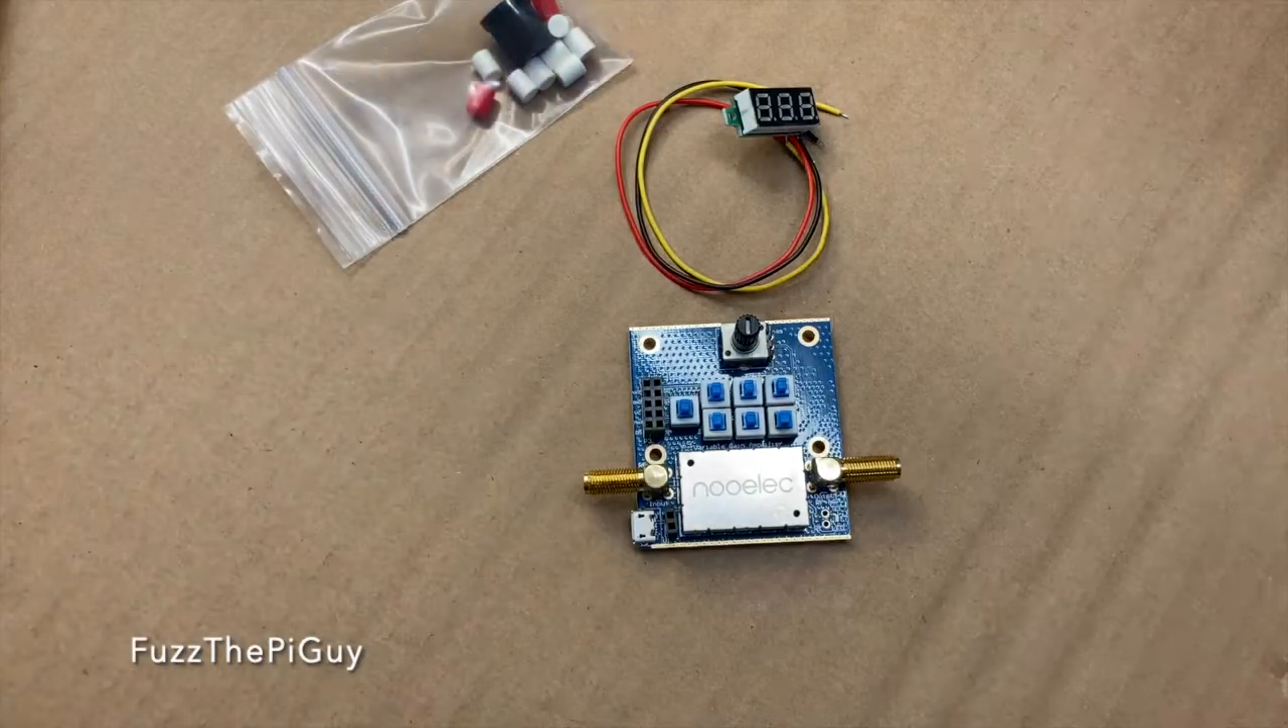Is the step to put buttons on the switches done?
No.